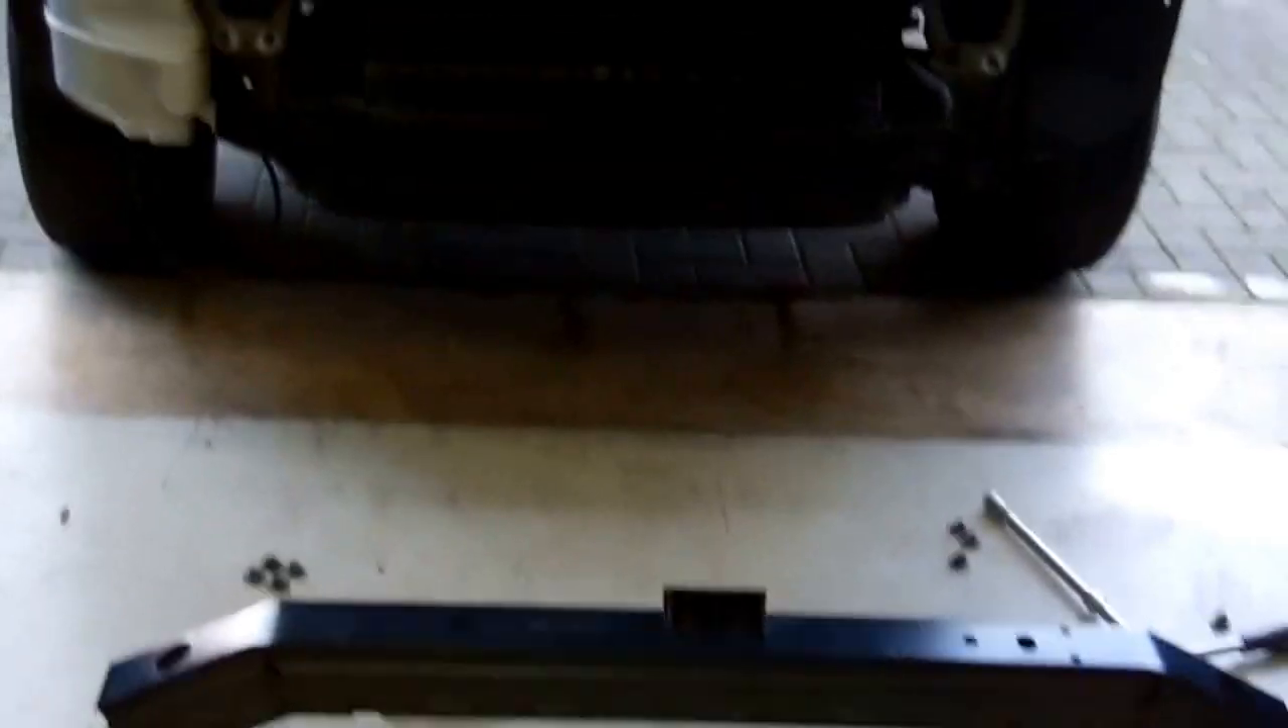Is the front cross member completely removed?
Yes.